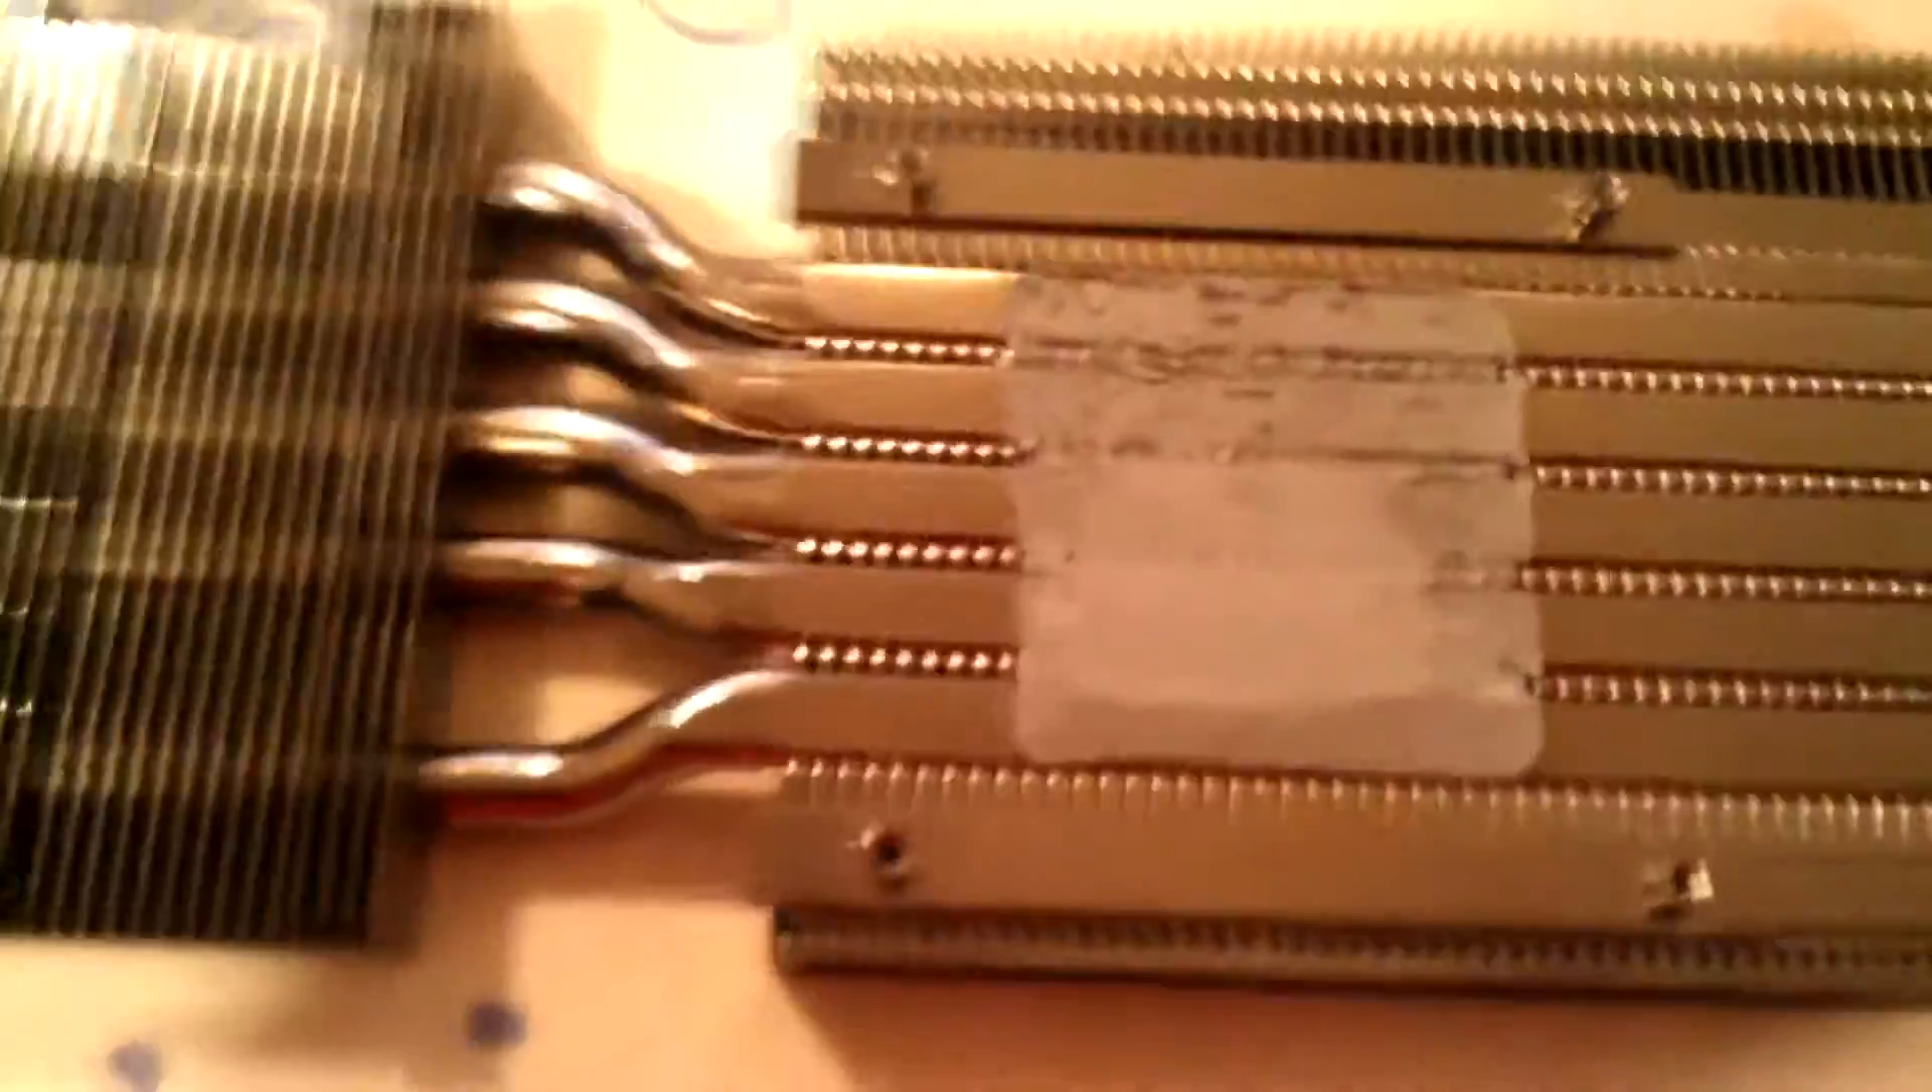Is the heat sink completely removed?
Yes.